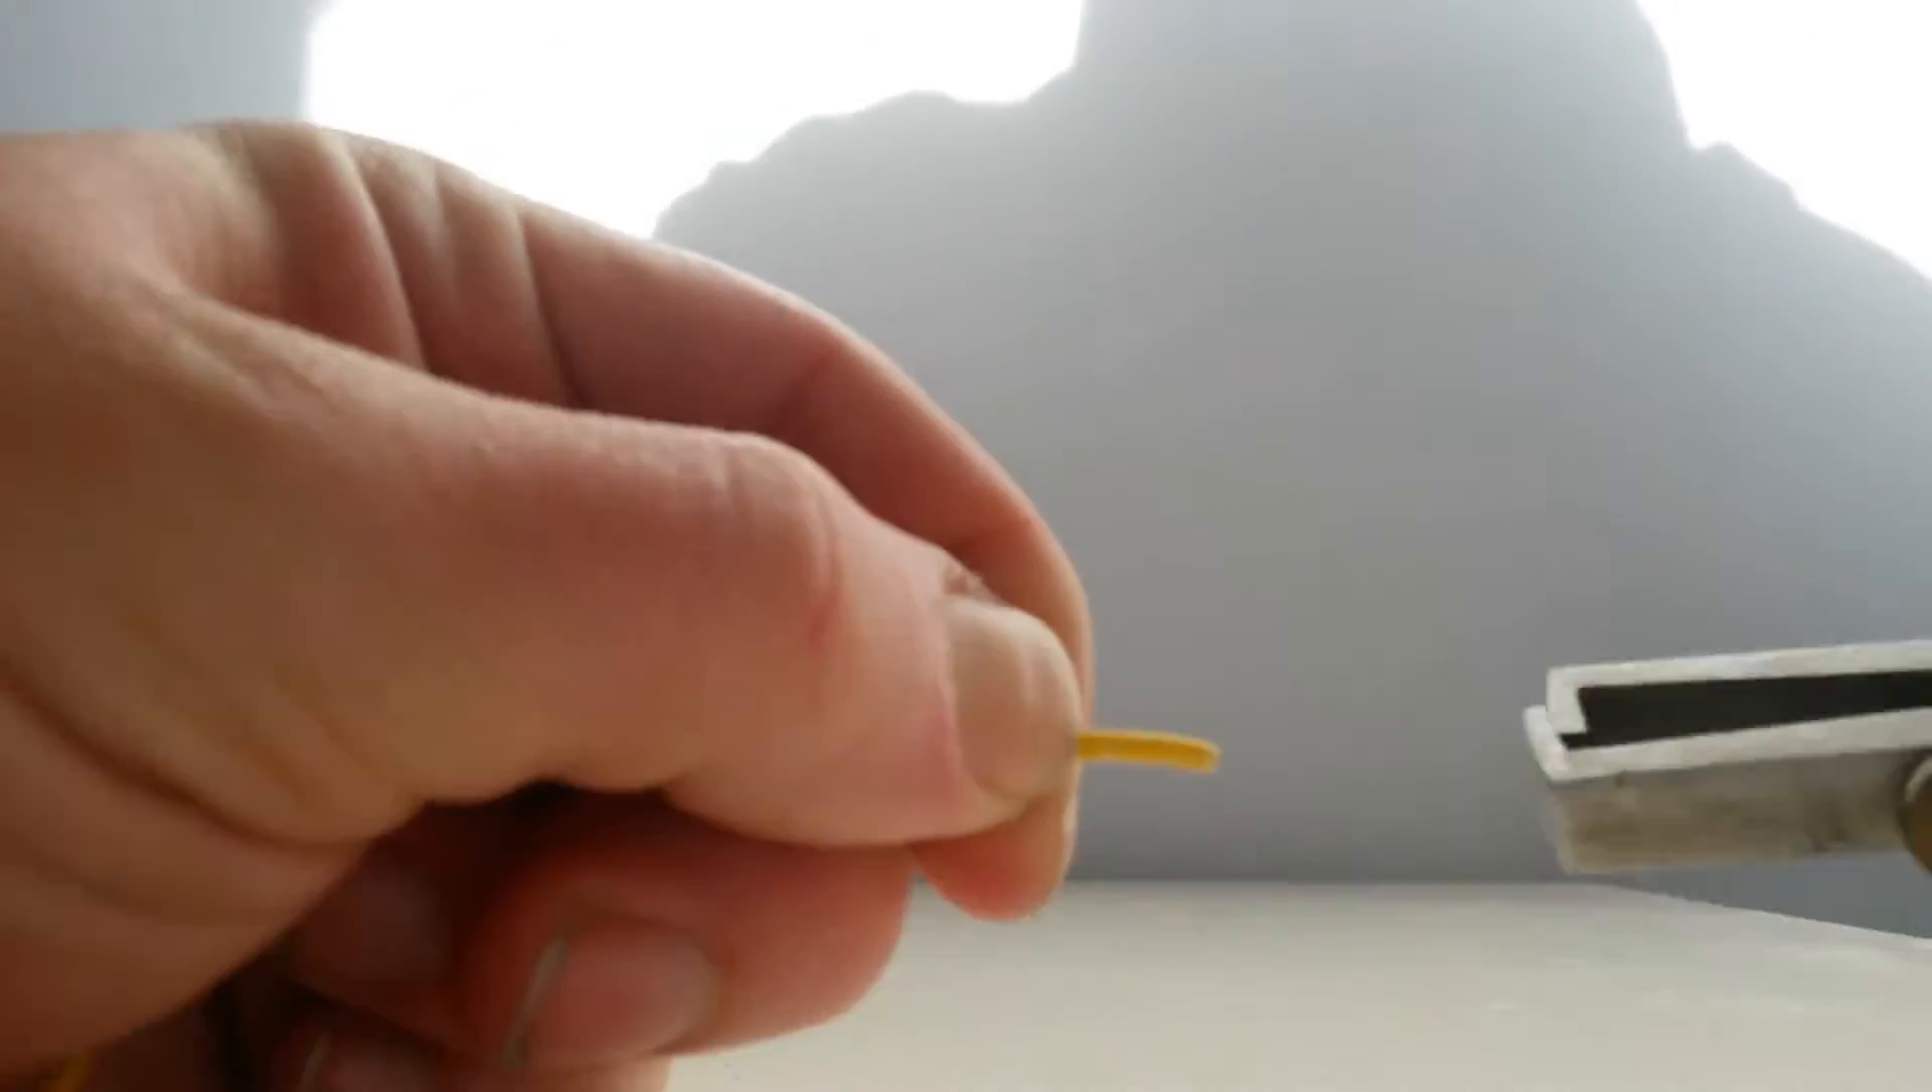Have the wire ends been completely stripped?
No.